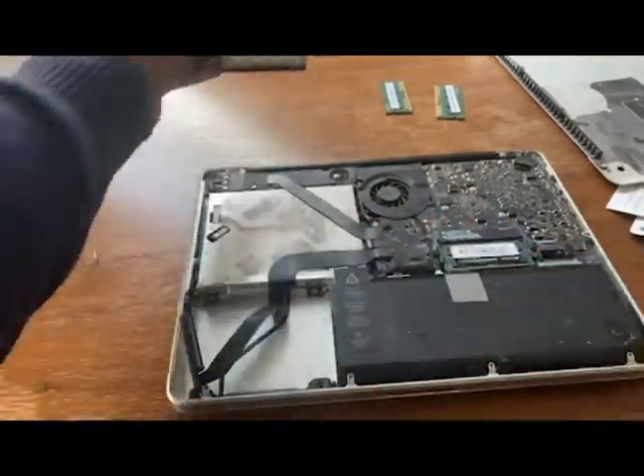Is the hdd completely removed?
Yes.